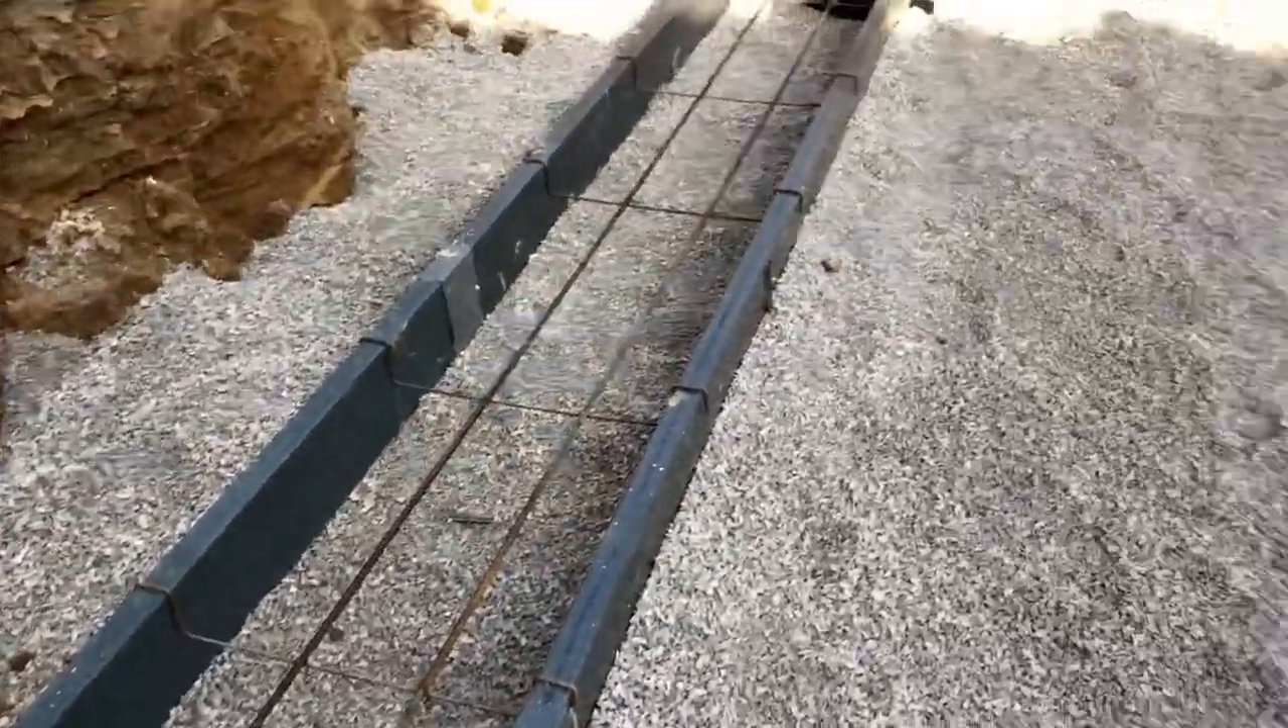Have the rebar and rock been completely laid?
Yes.